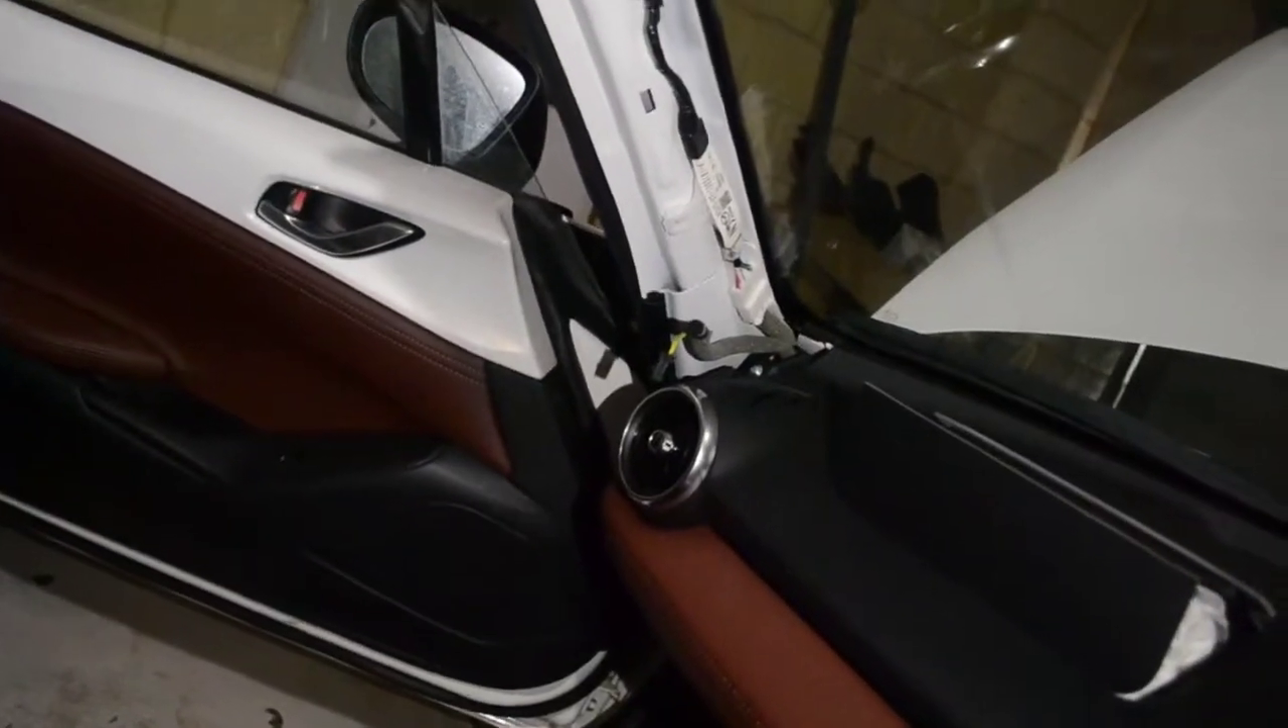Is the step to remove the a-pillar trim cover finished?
Yes.